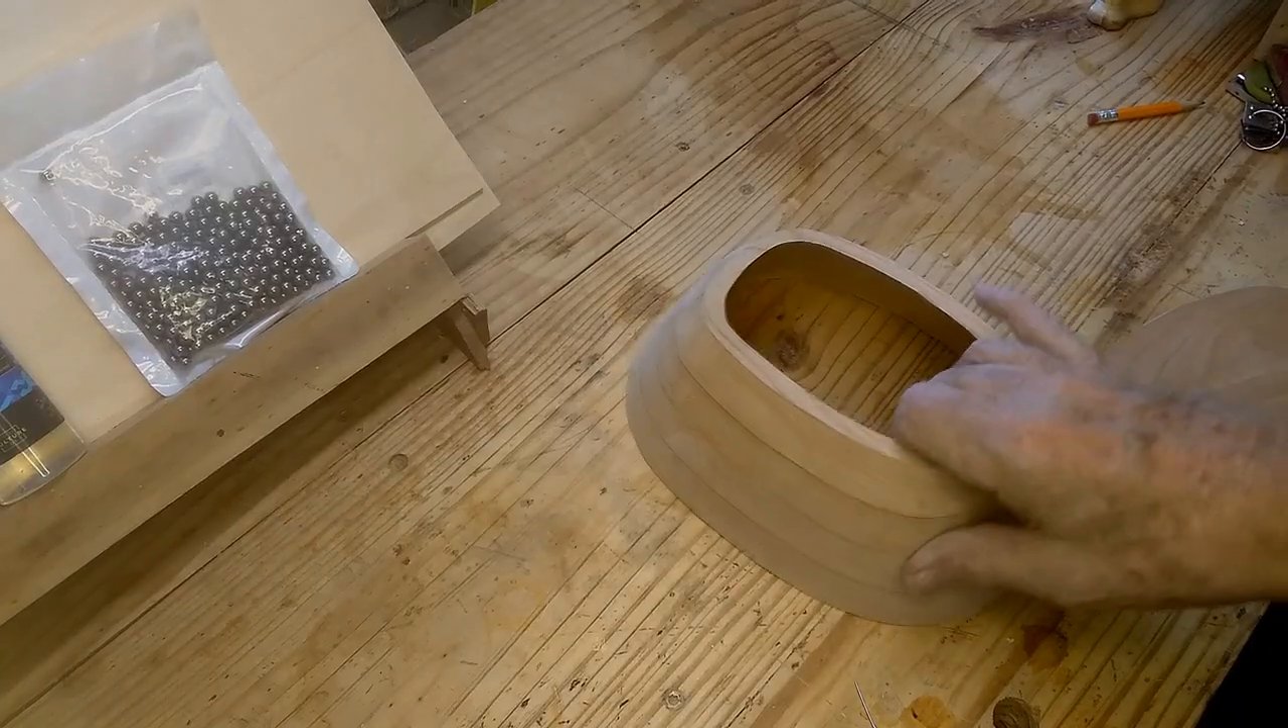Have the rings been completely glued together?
Yes.